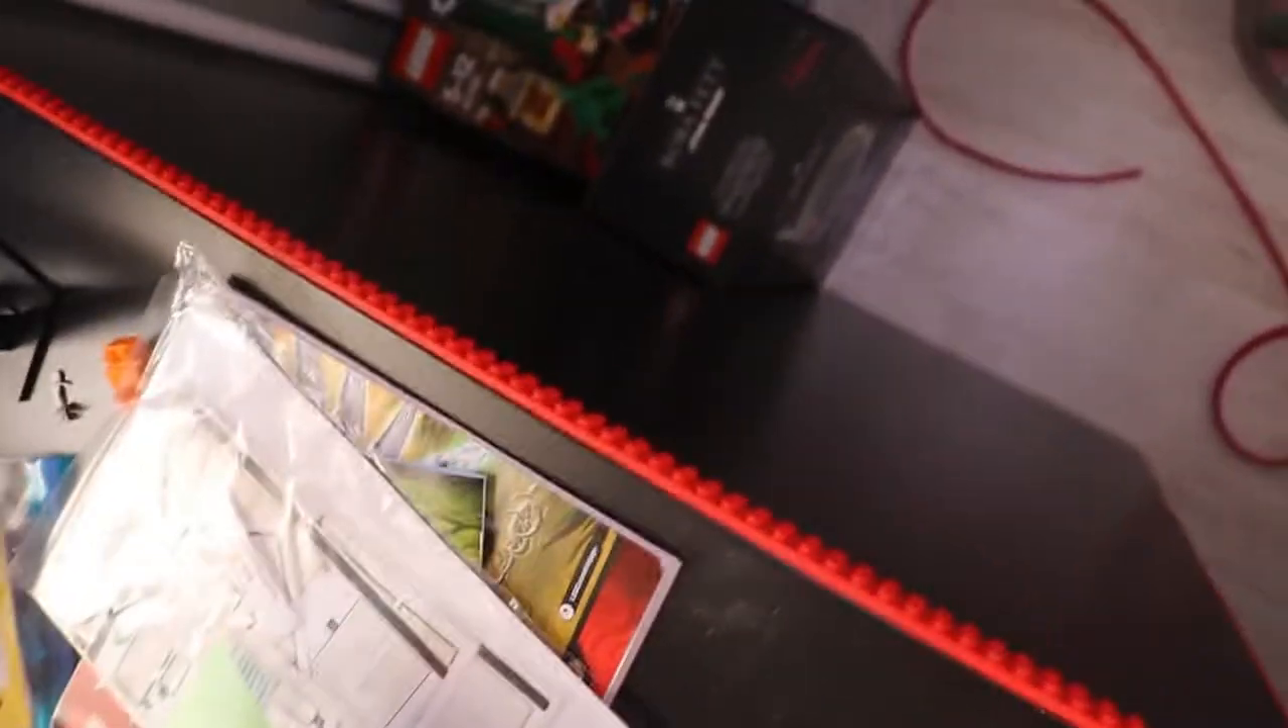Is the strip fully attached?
Yes.